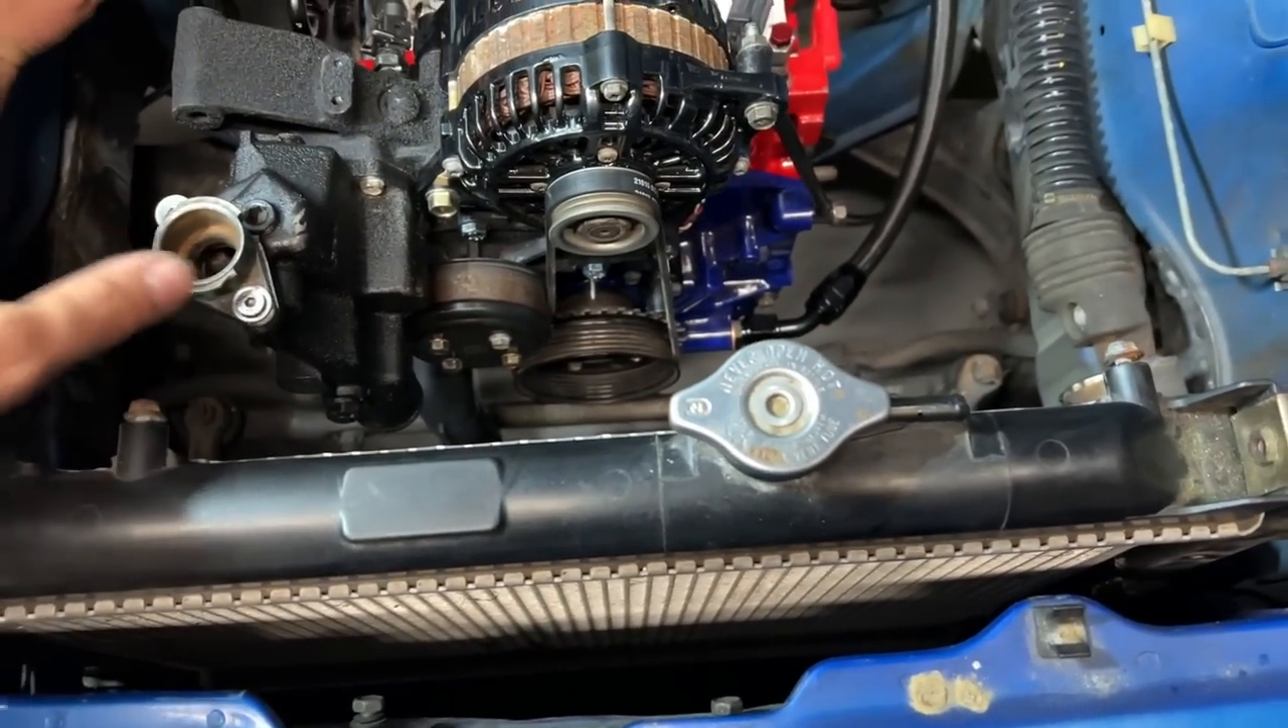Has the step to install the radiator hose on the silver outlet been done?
No.